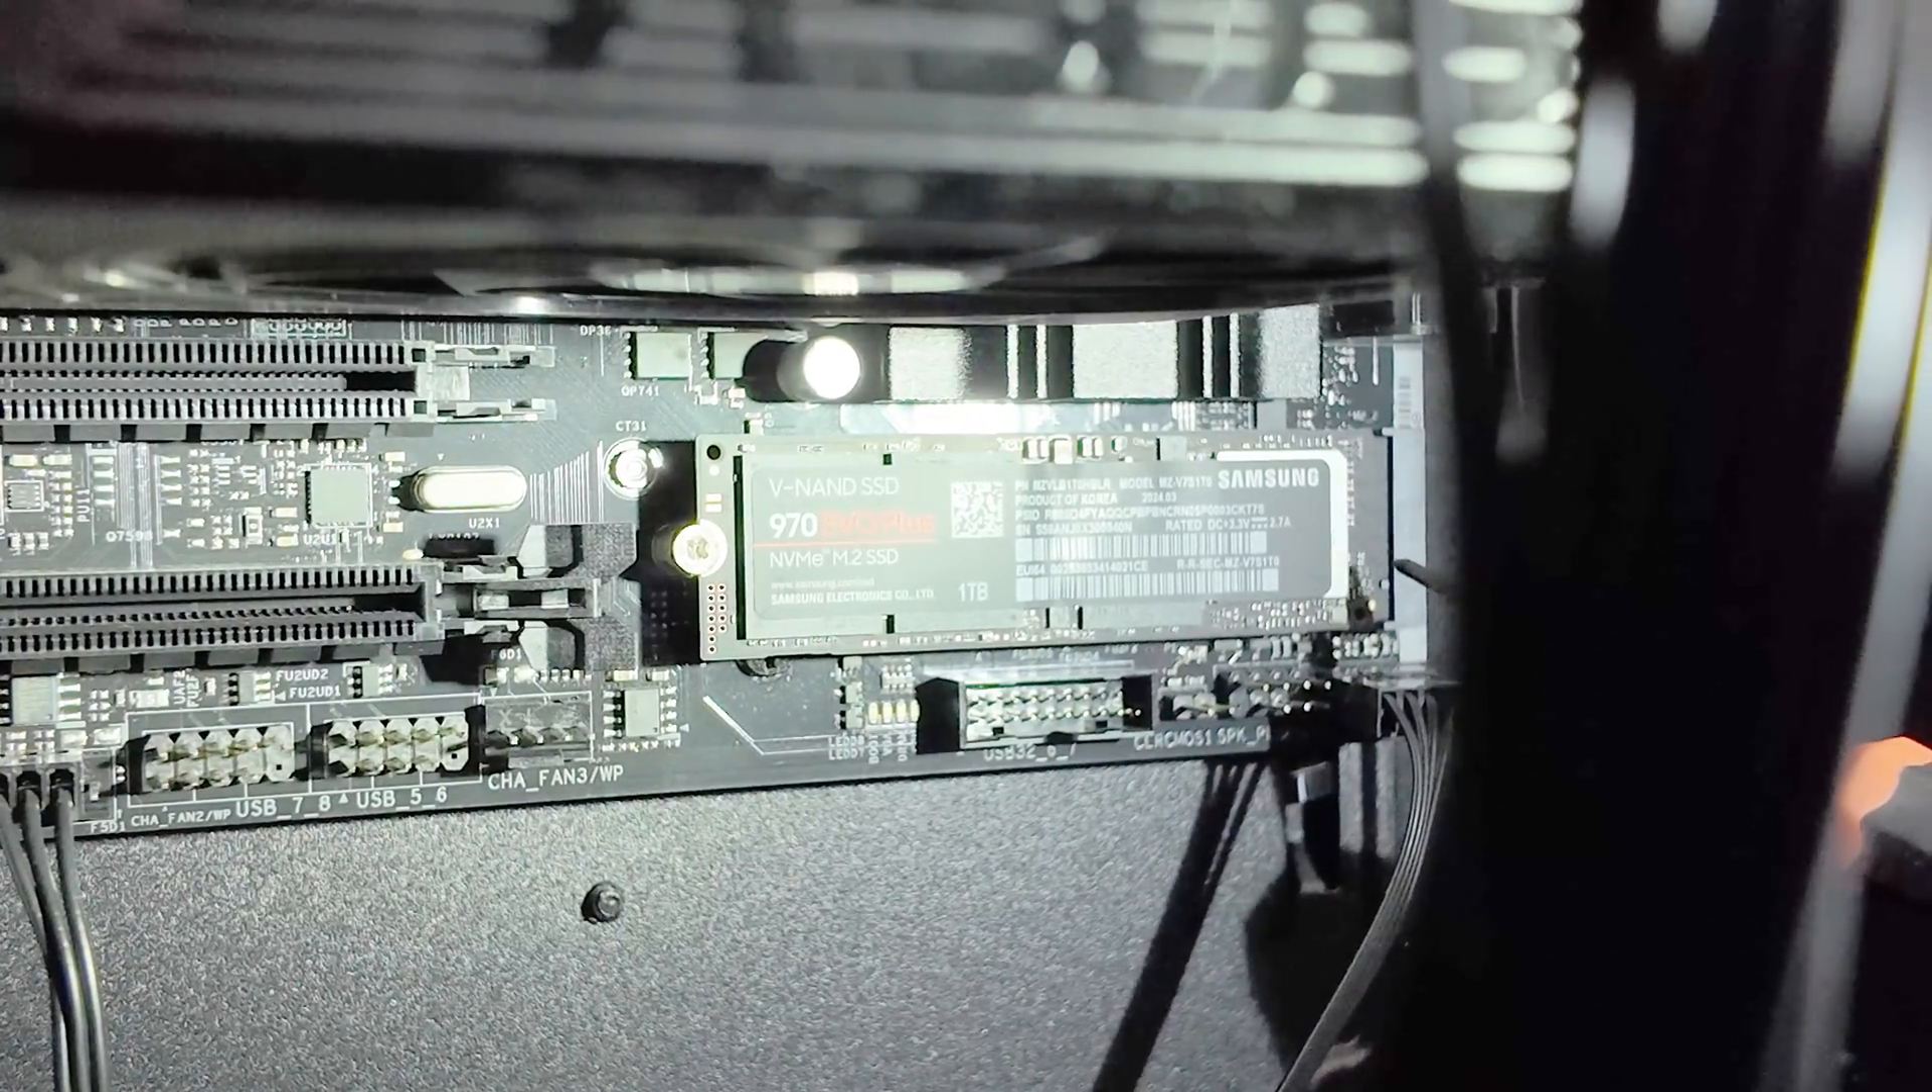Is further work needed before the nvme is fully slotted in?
No.